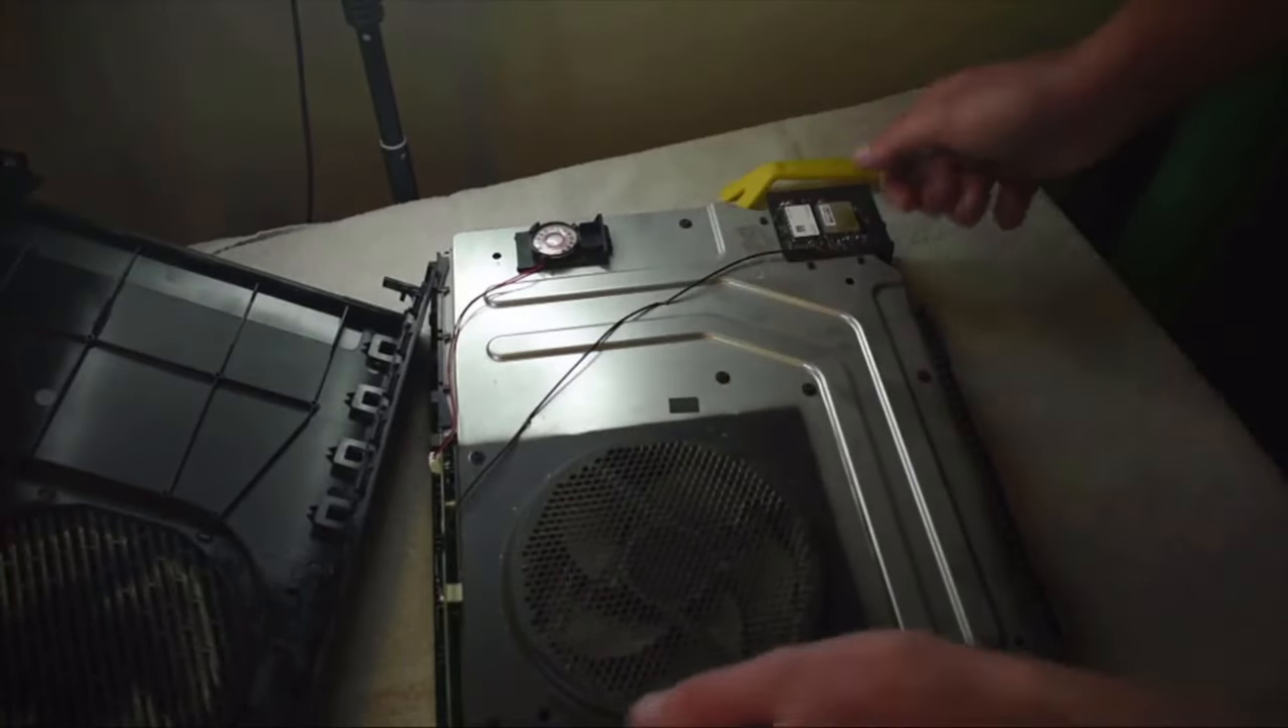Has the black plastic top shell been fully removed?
Yes.